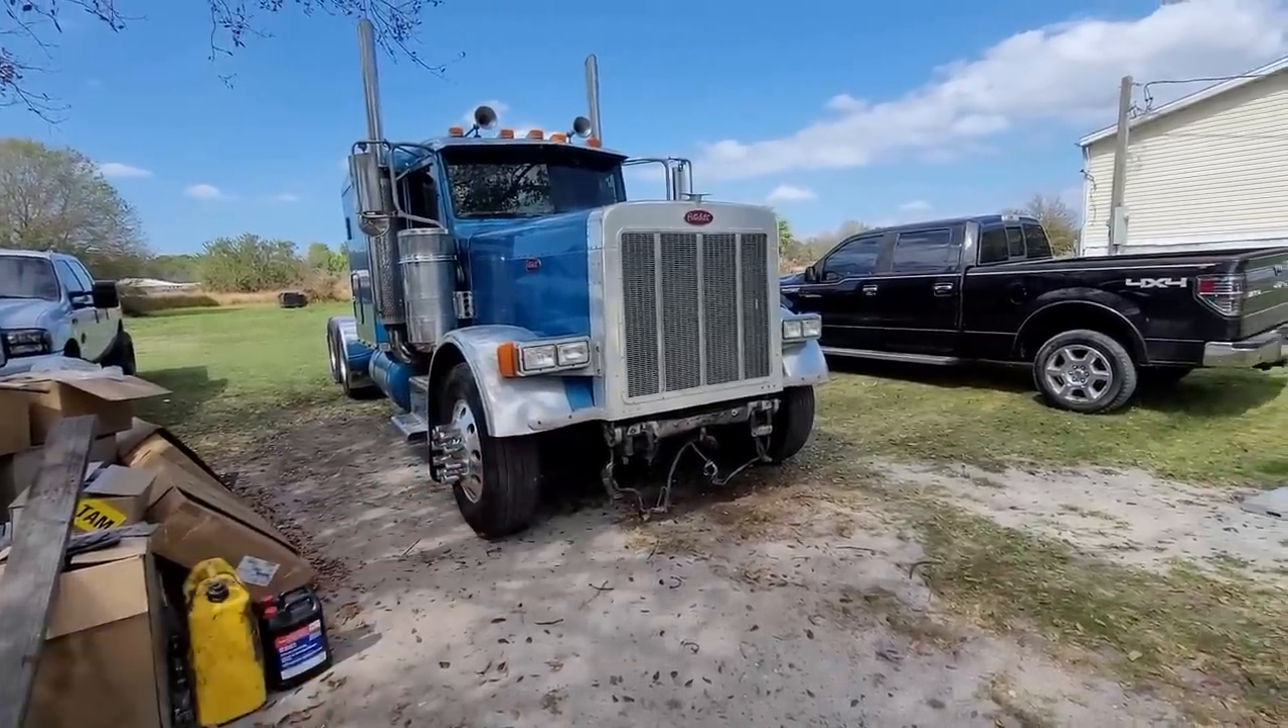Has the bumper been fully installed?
No.